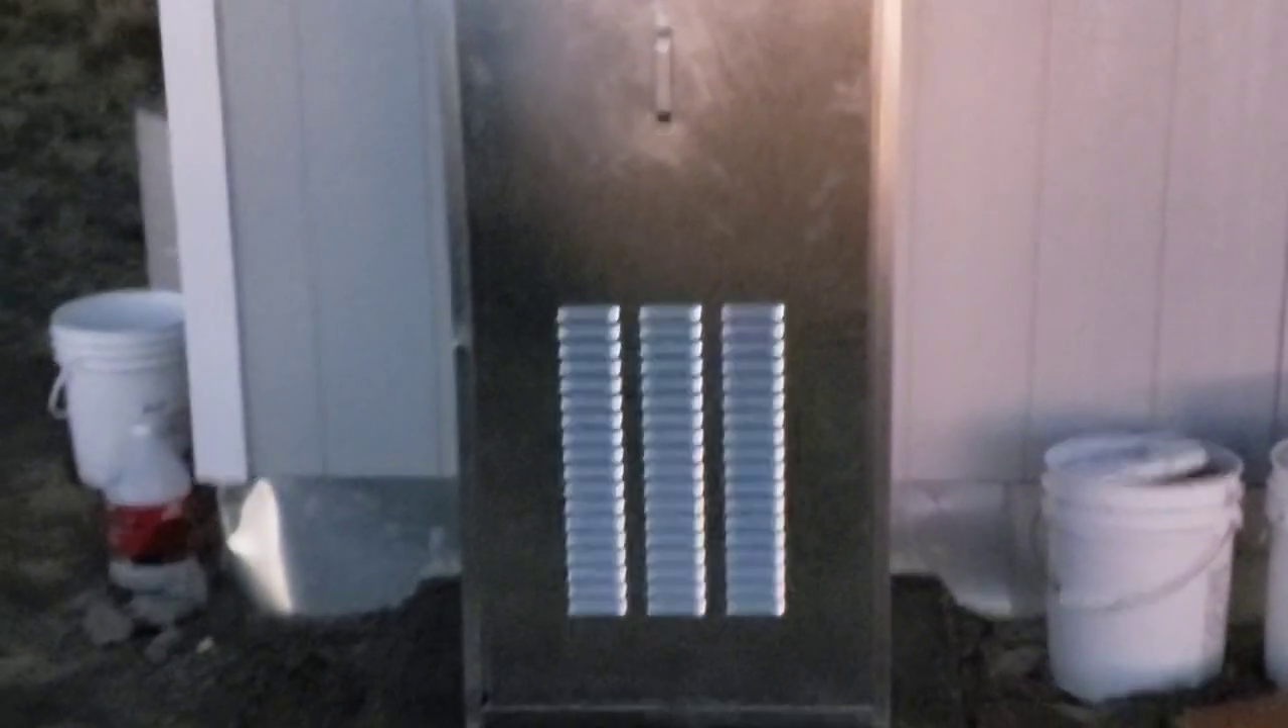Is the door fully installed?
Yes.